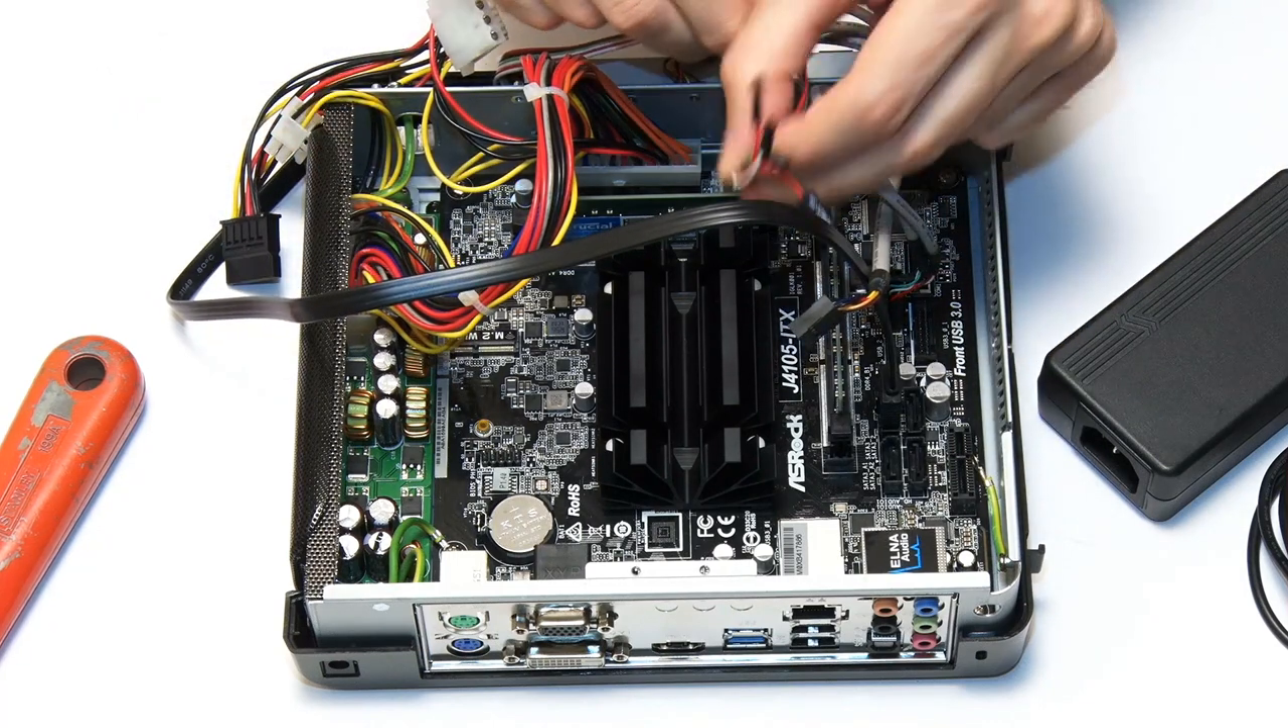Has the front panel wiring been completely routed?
No.